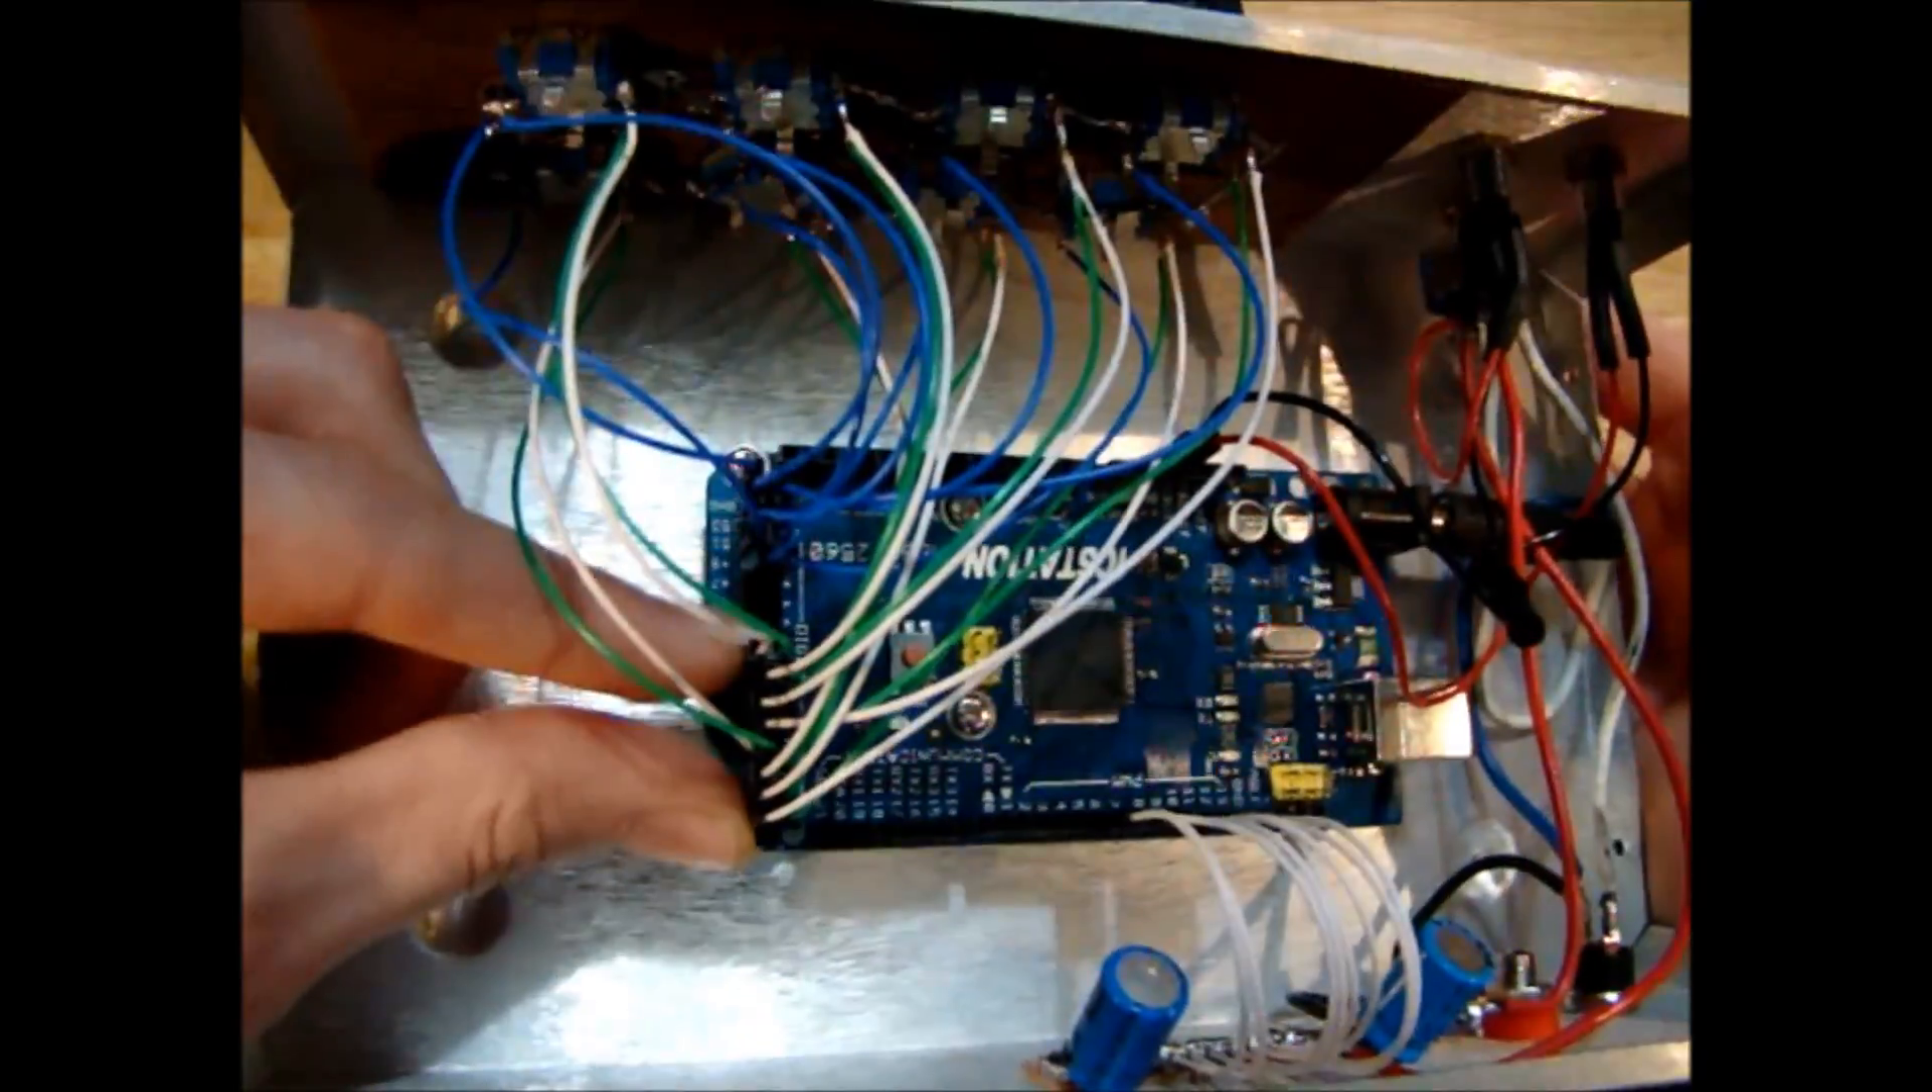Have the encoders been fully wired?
Yes.